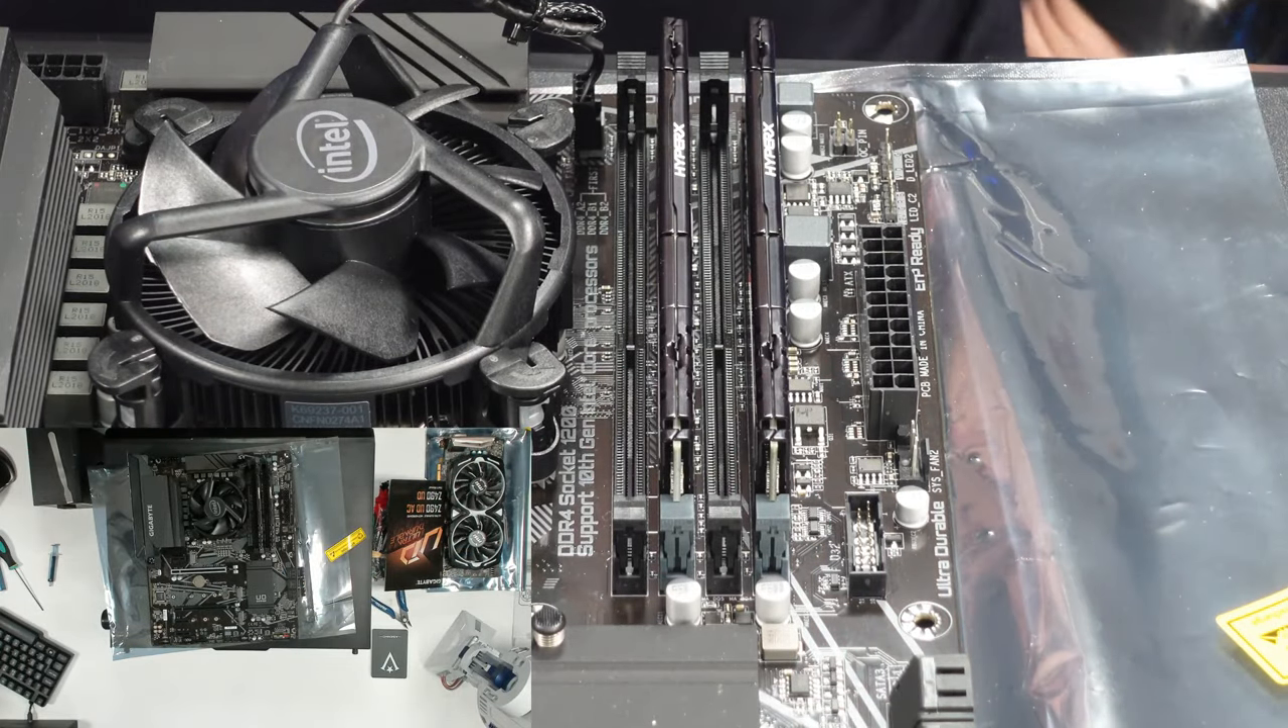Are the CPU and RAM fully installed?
Yes.